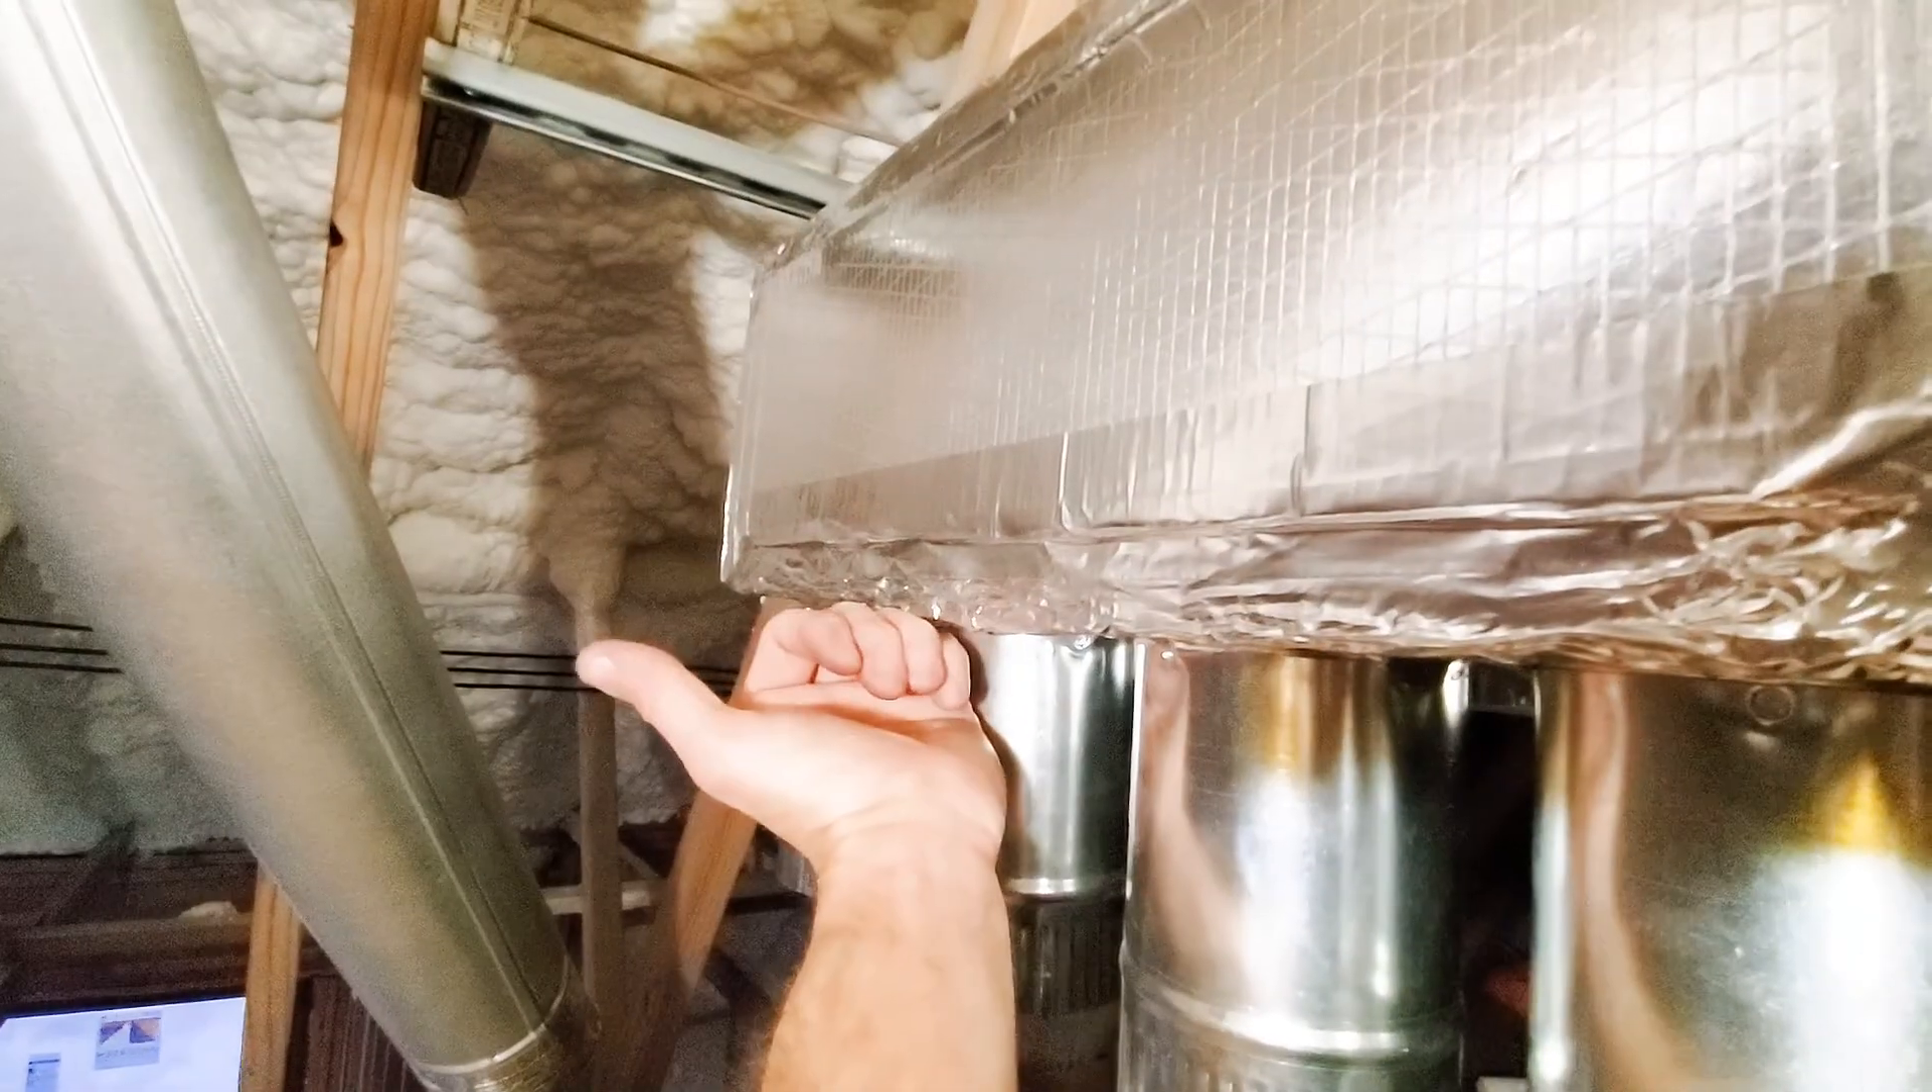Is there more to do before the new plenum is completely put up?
No.